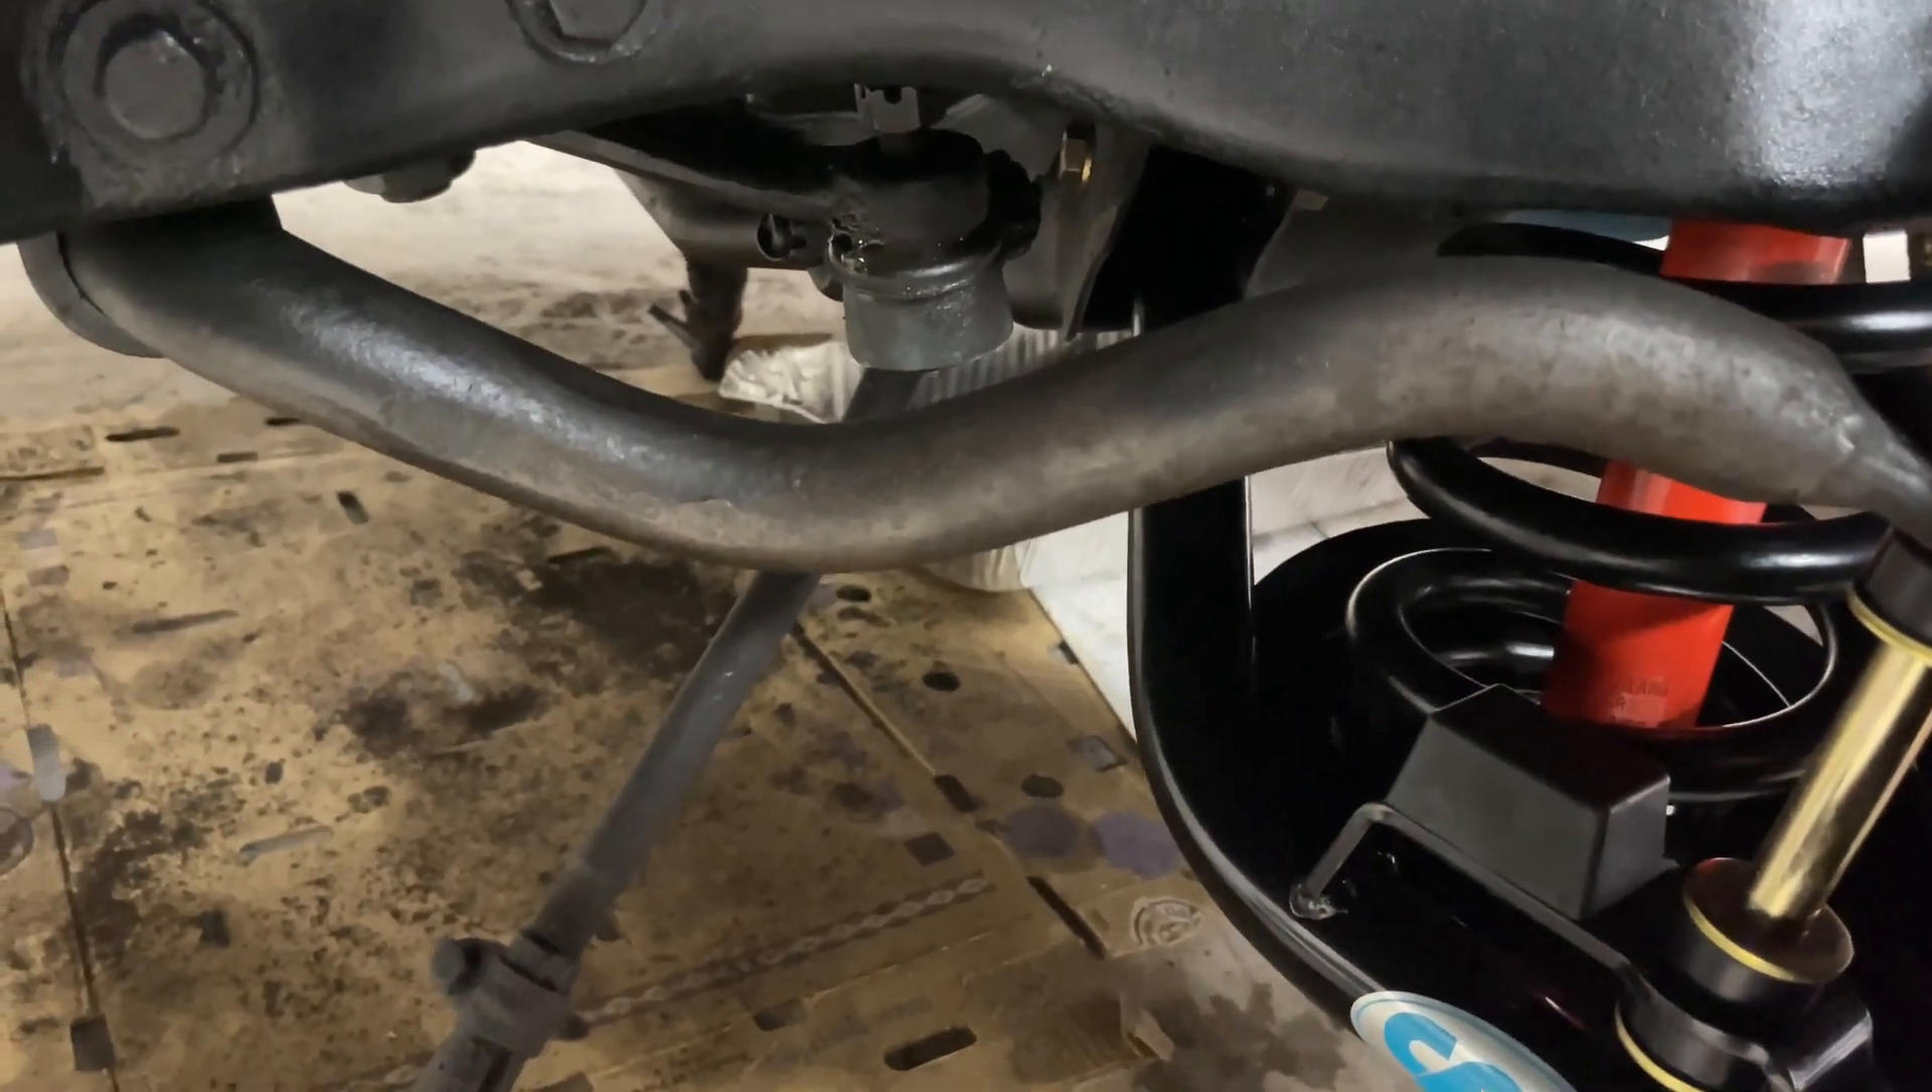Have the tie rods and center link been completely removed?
No.